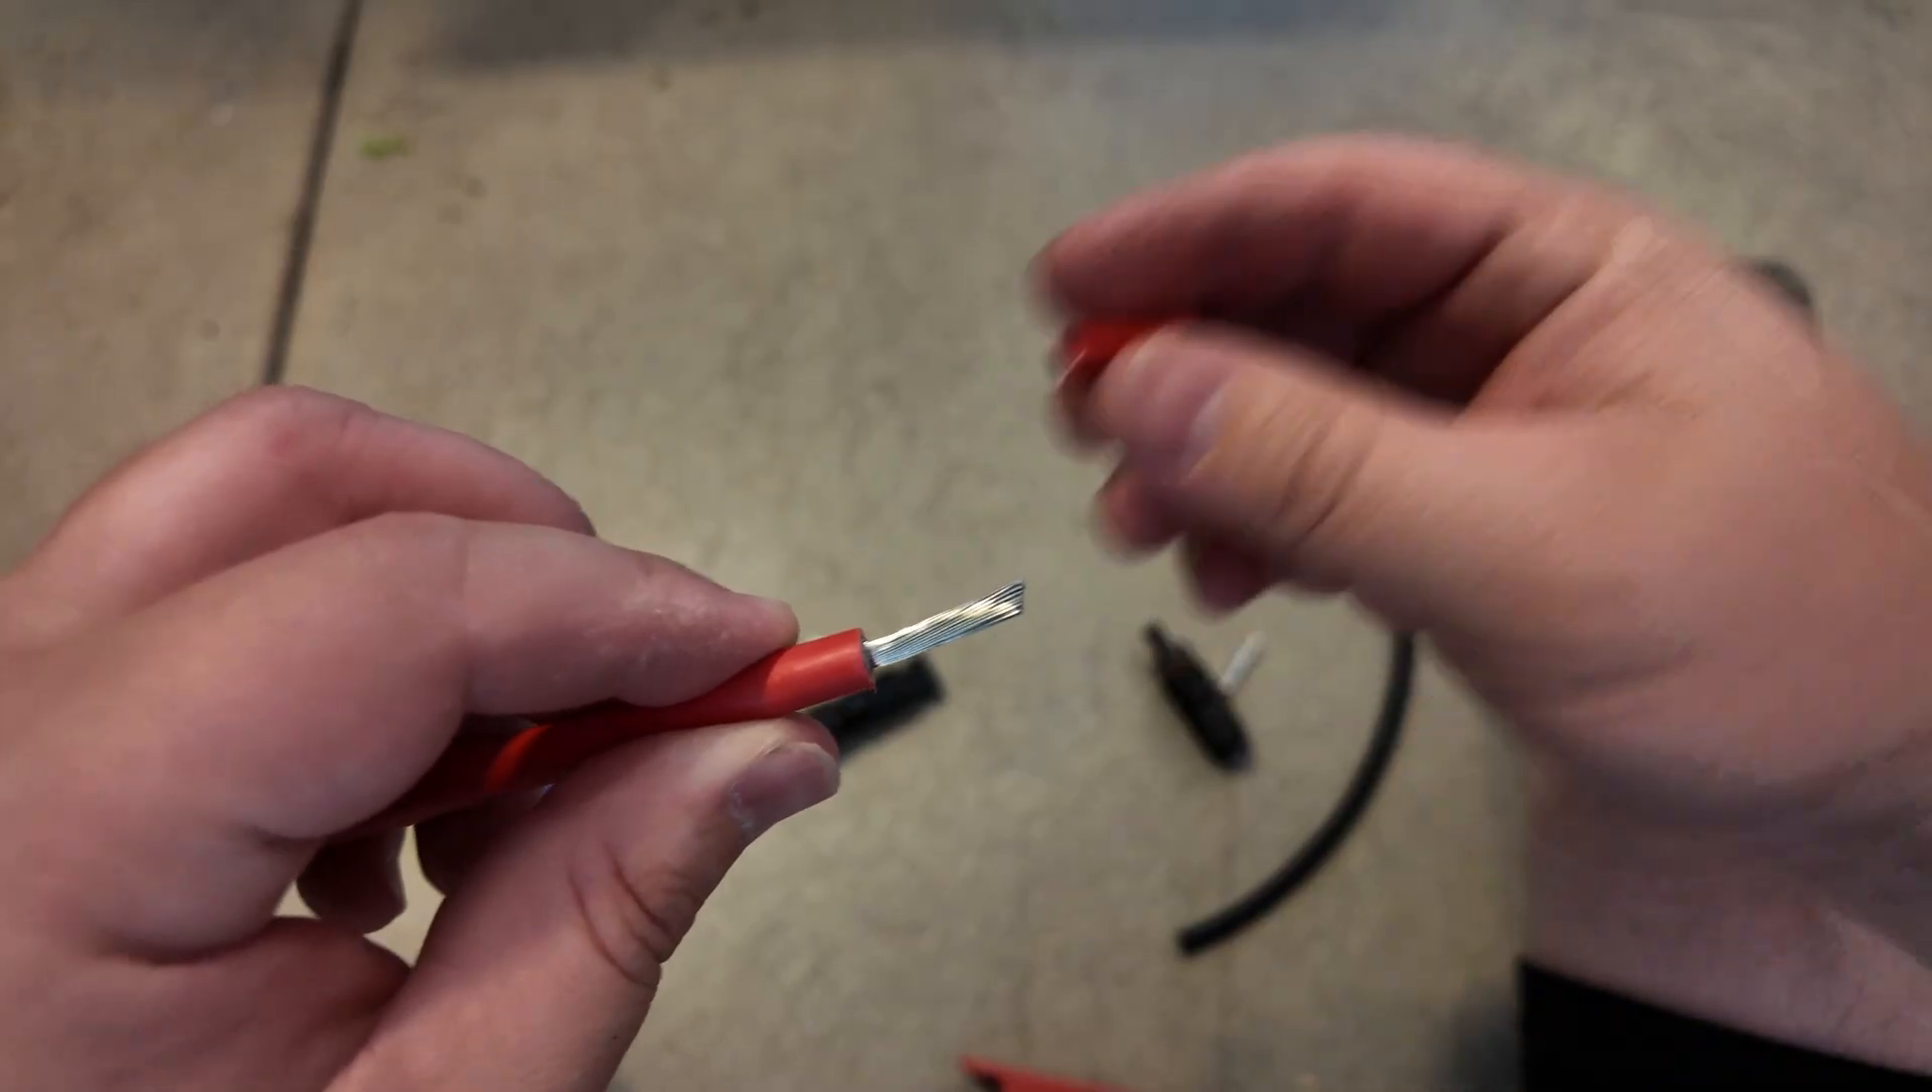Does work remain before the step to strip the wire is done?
No.